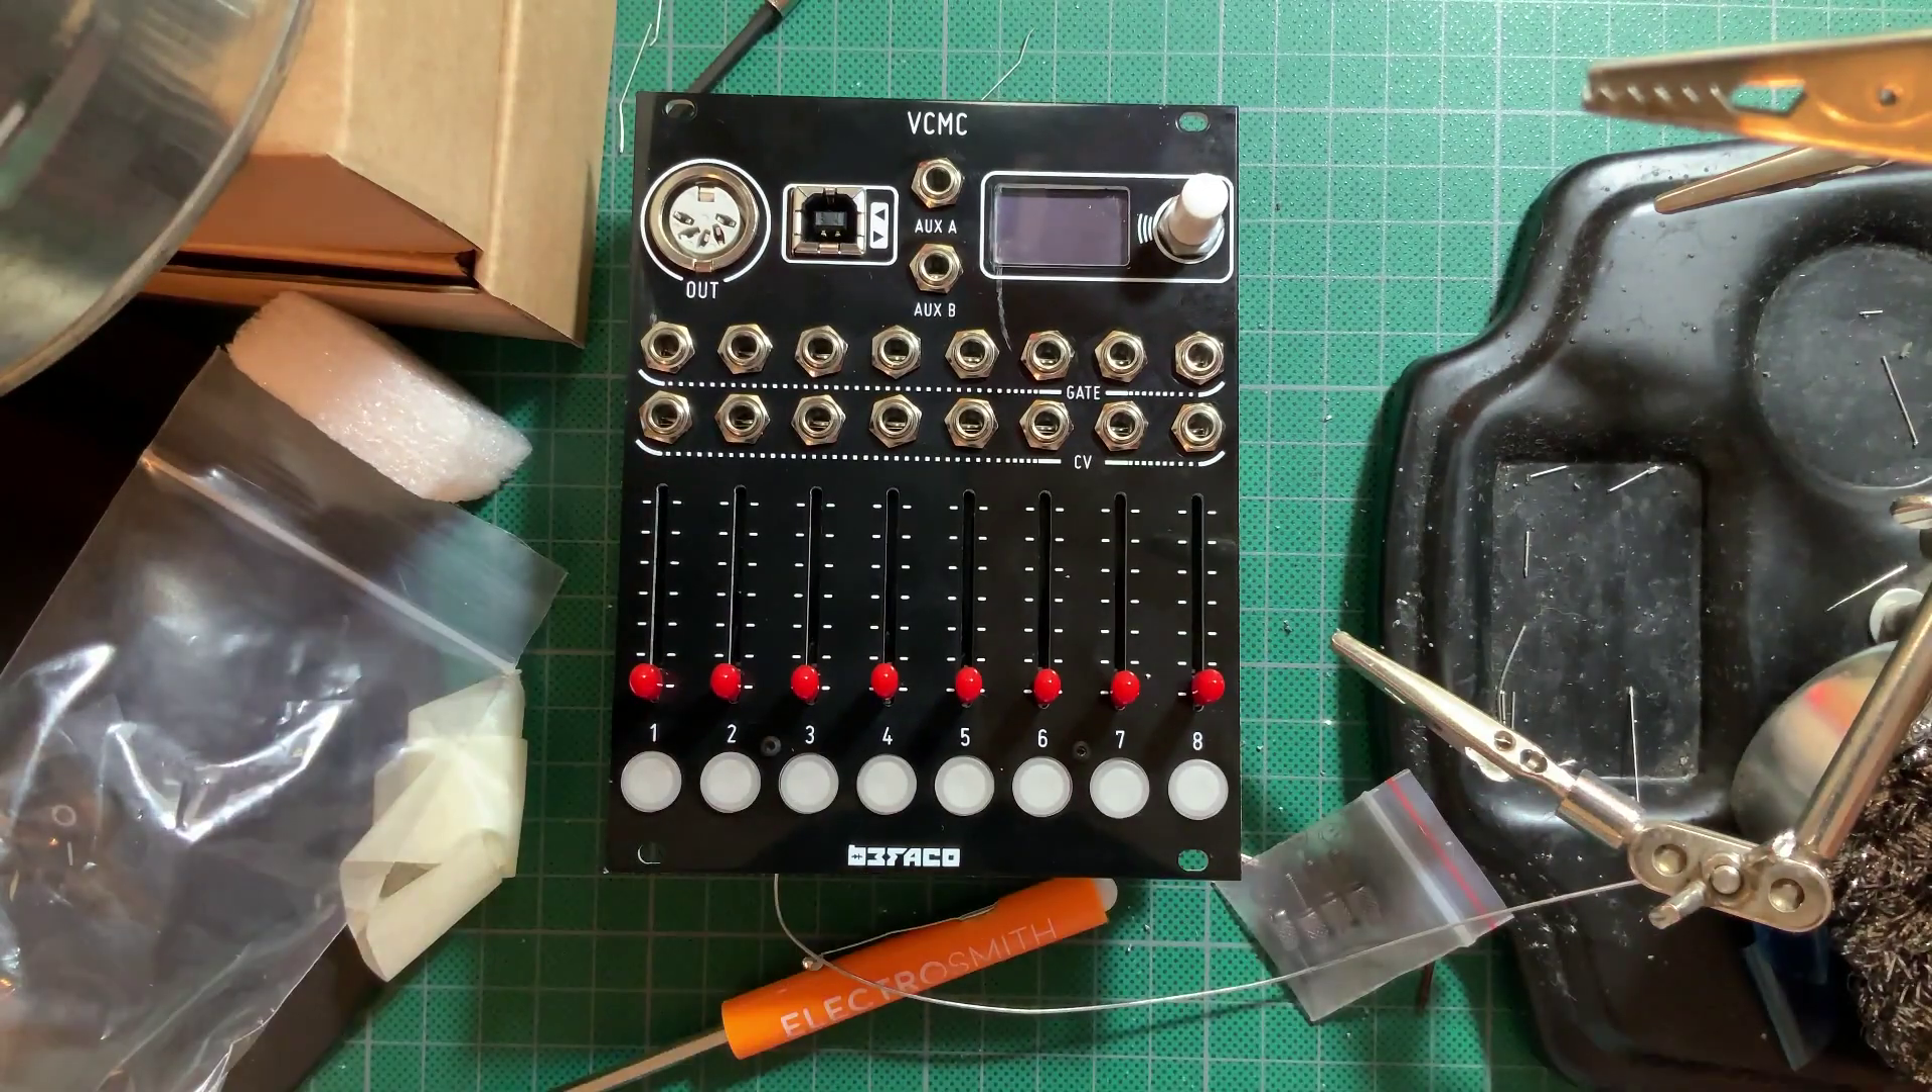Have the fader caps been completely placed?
Yes.